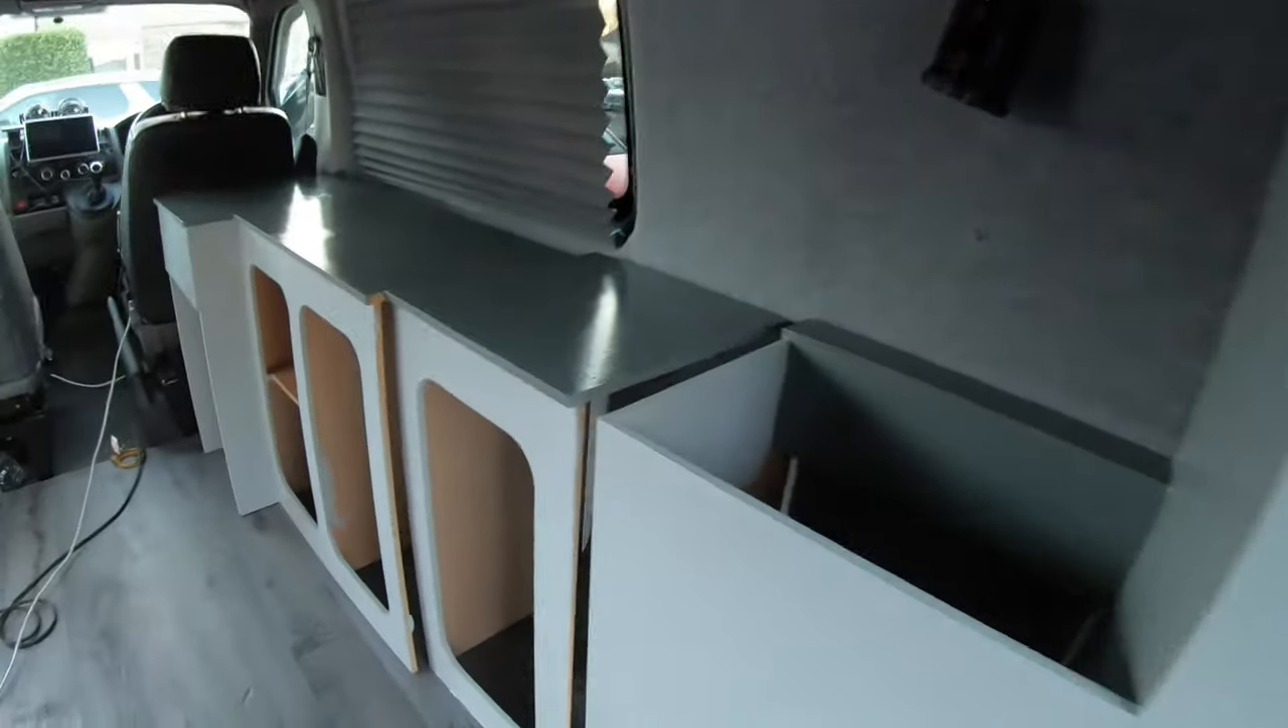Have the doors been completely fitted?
No.